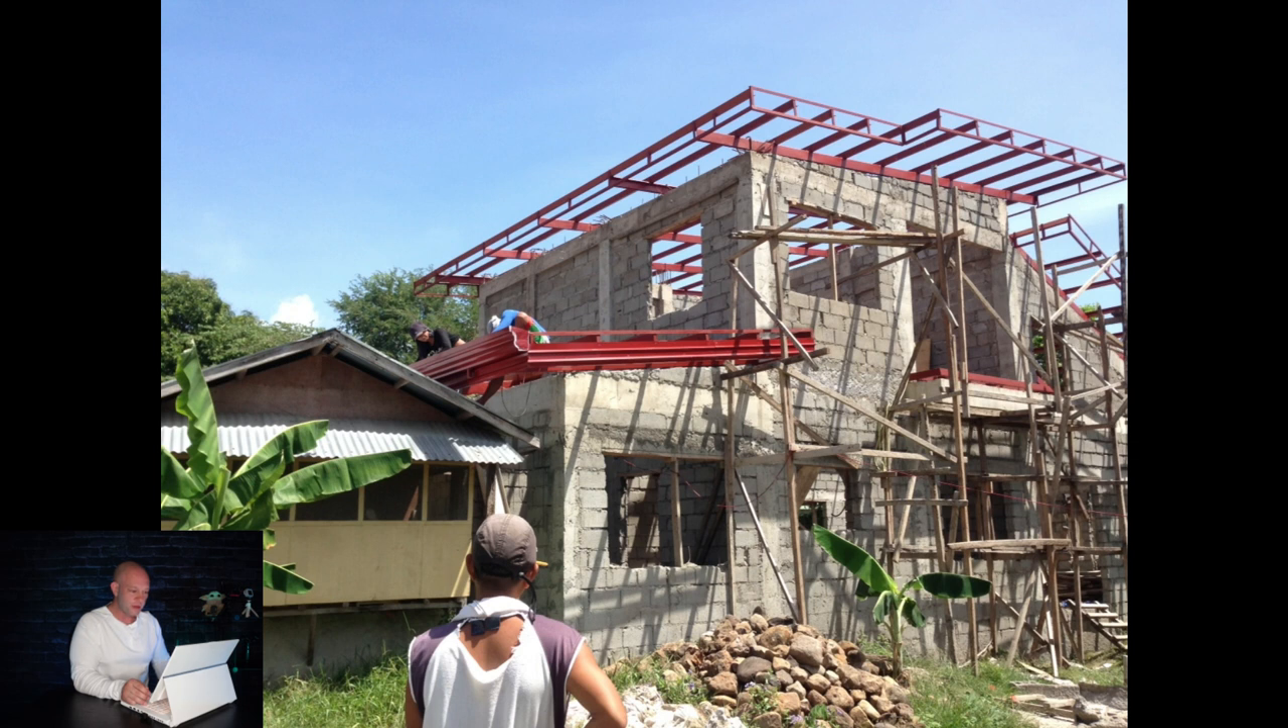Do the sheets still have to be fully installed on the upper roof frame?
Yes.